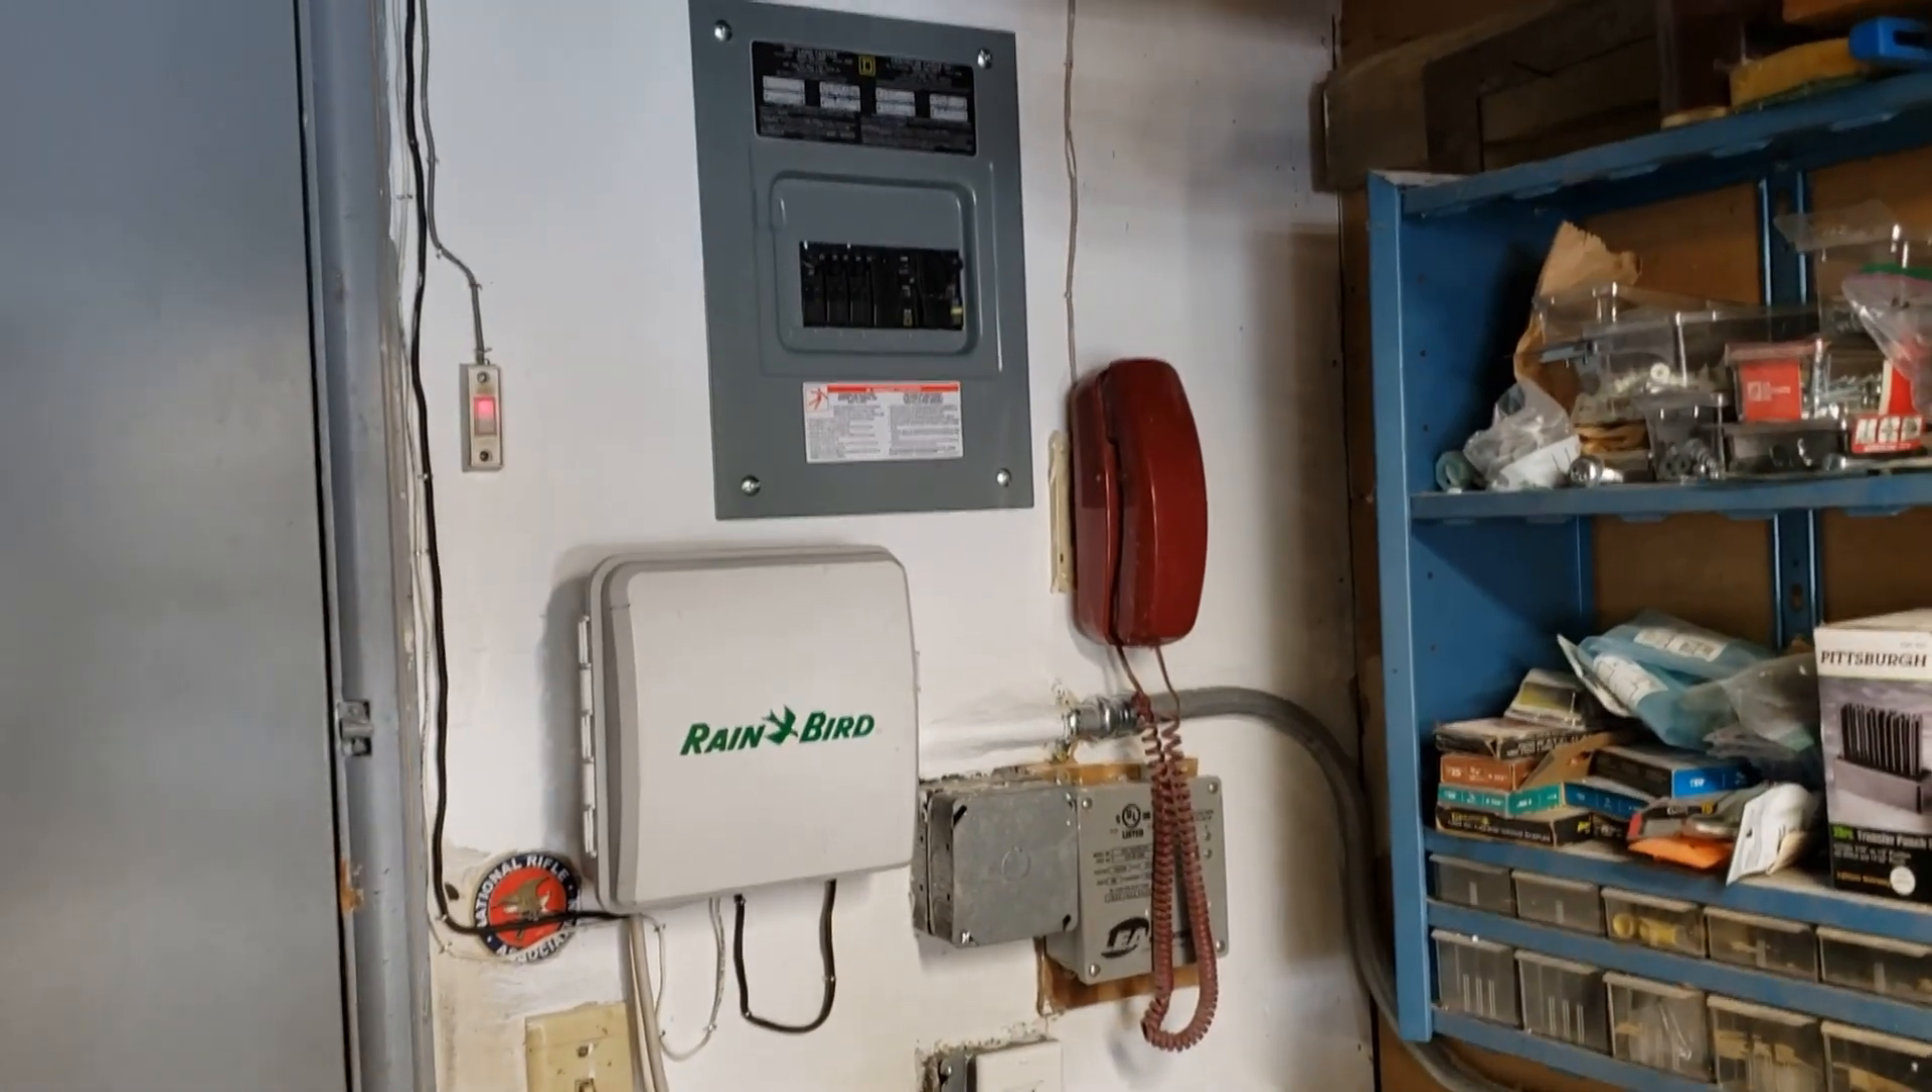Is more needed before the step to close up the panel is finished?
No.